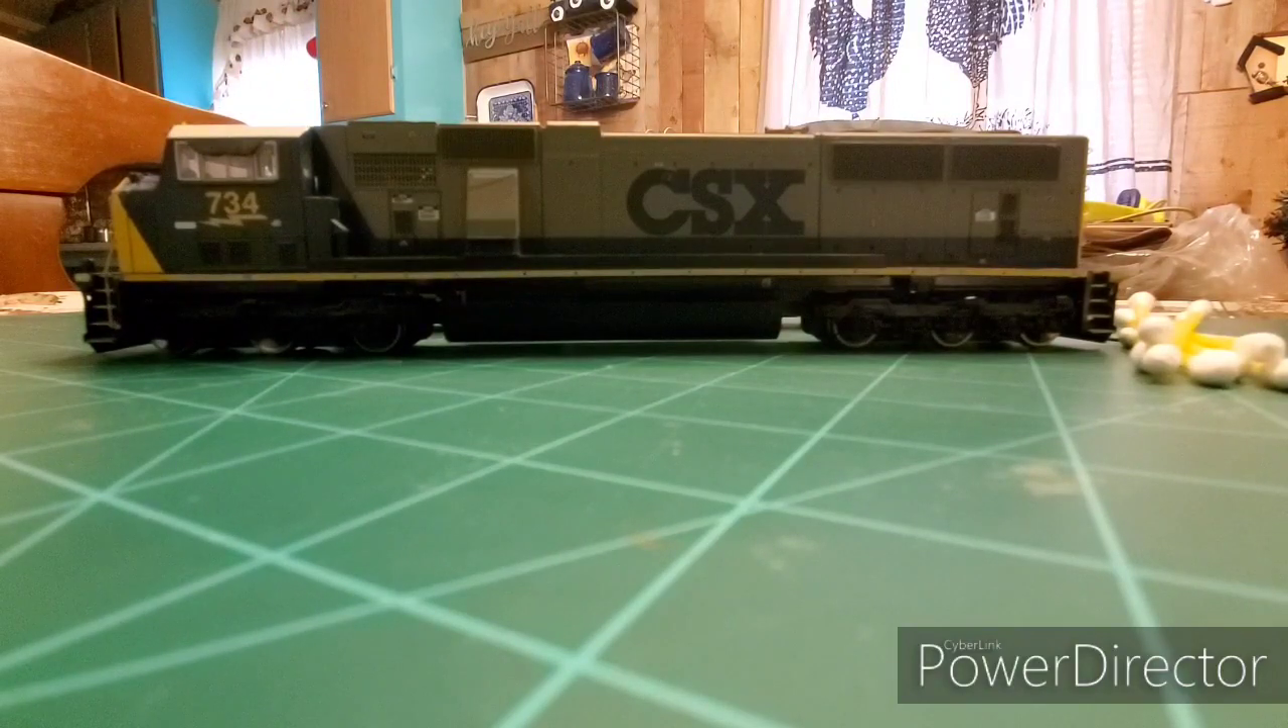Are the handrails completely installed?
No.